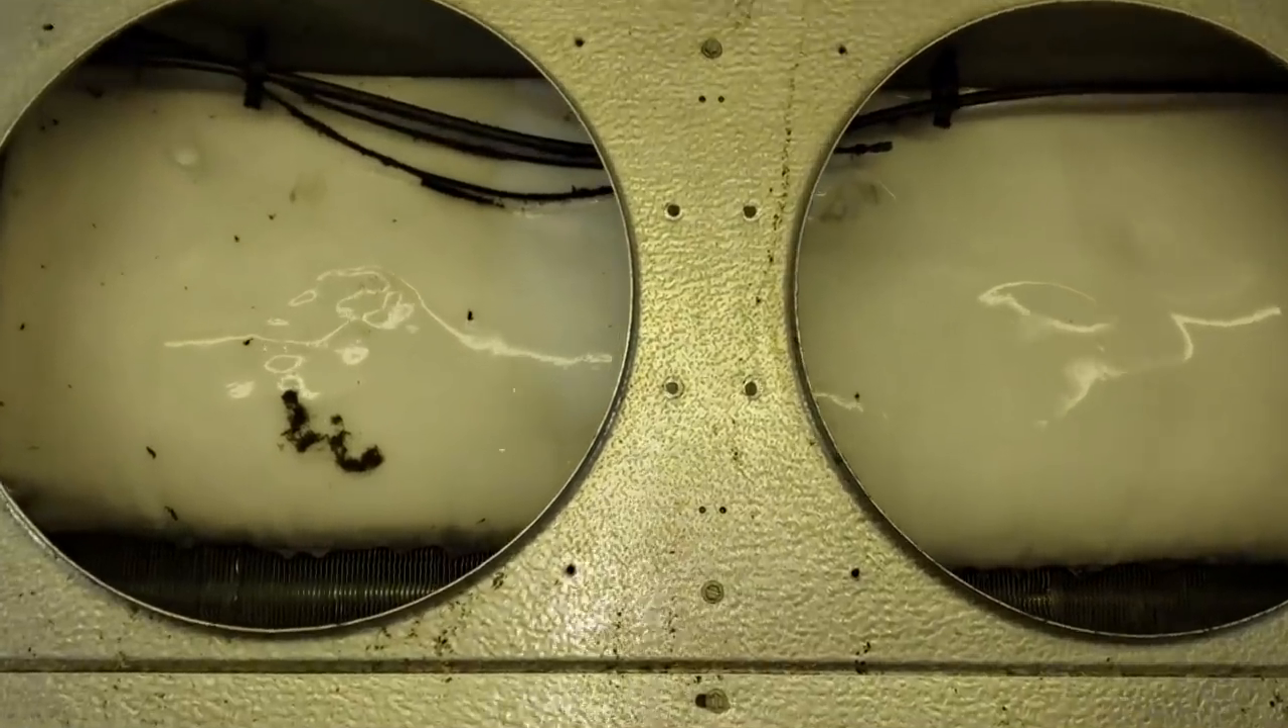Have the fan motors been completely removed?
Yes.